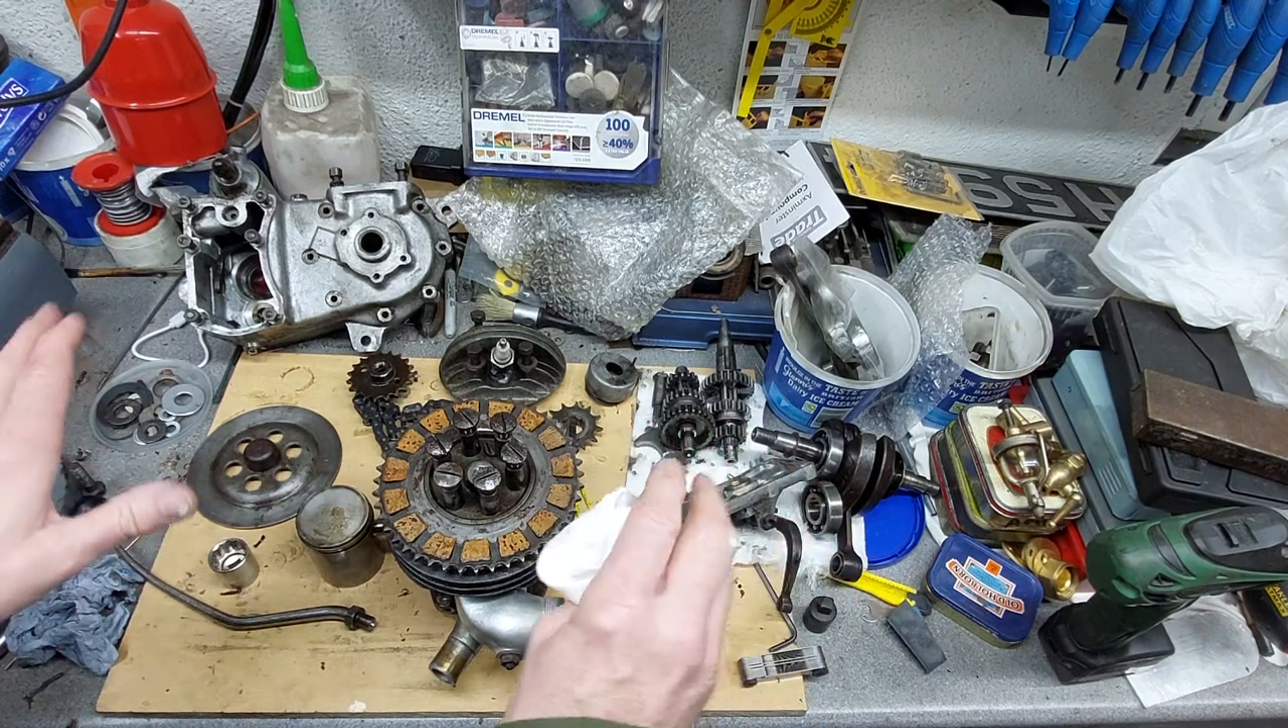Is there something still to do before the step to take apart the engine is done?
No.